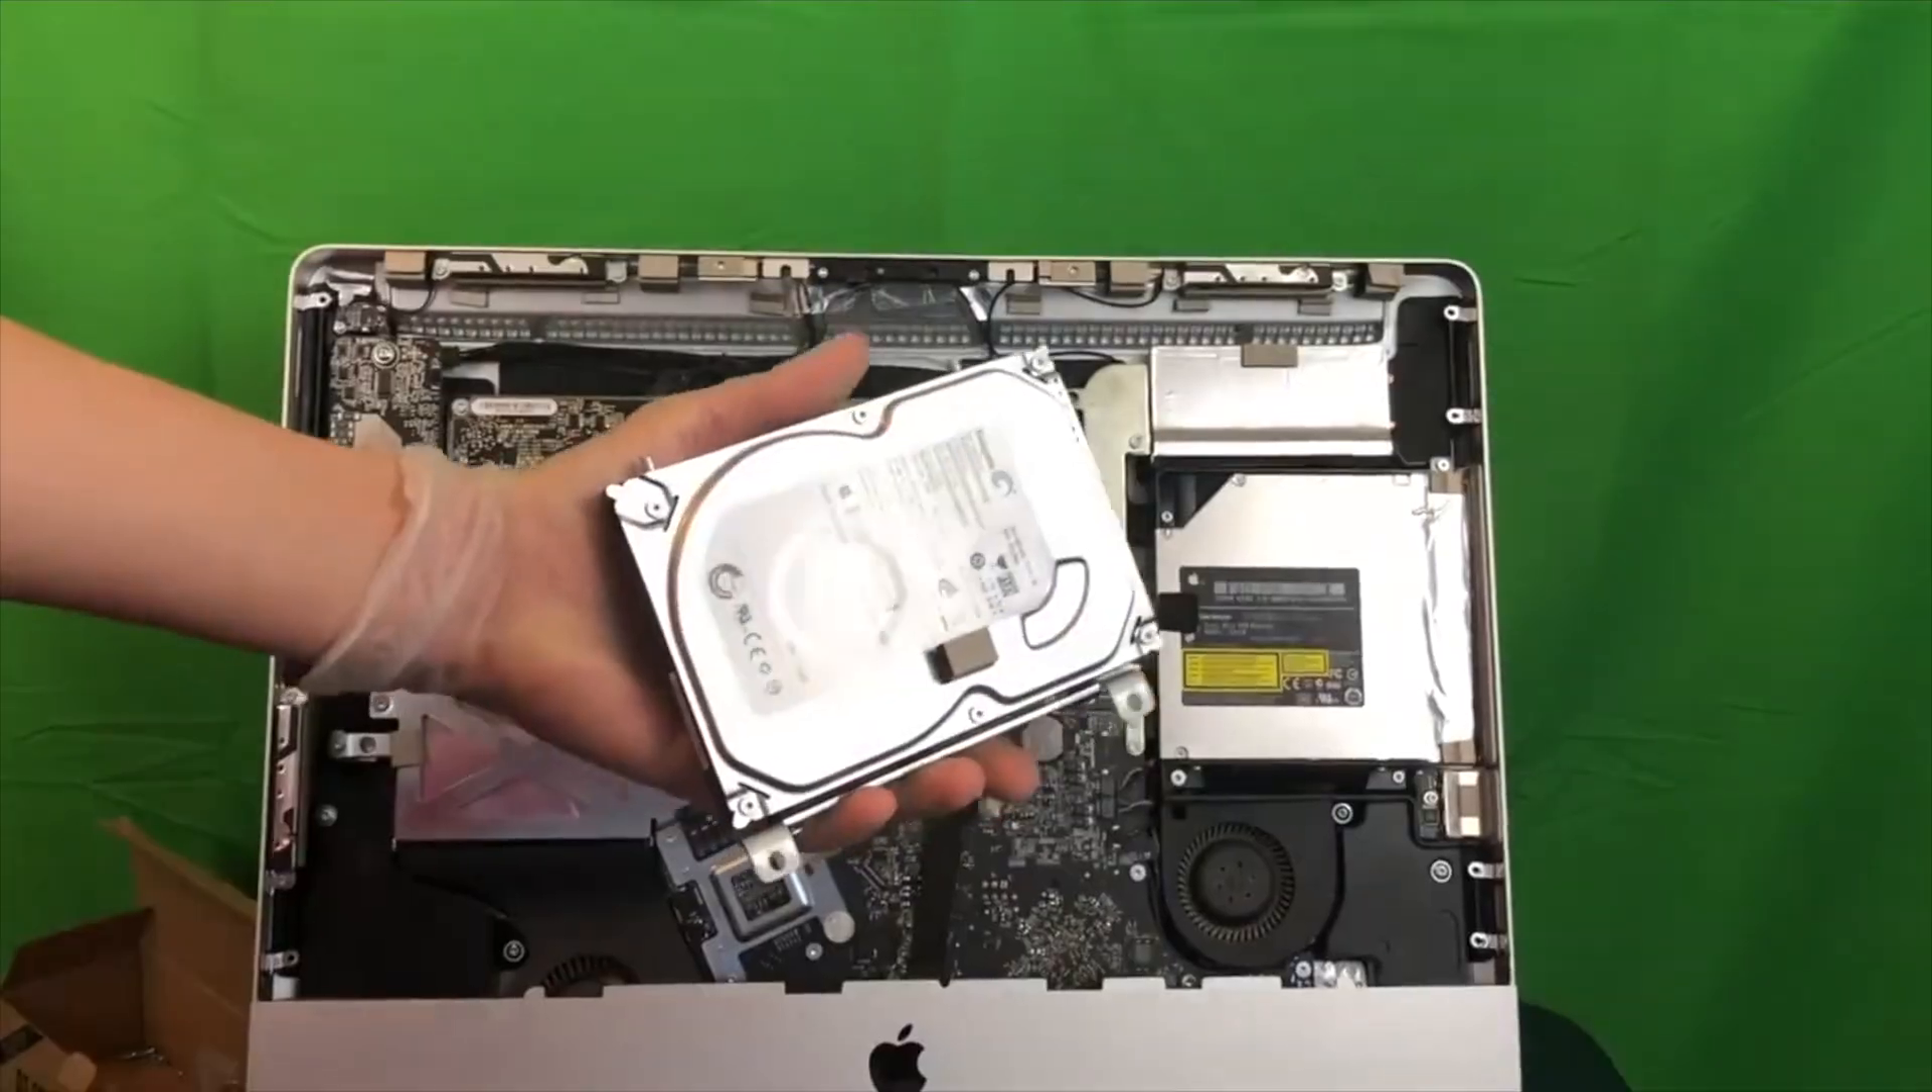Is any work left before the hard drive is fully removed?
No.